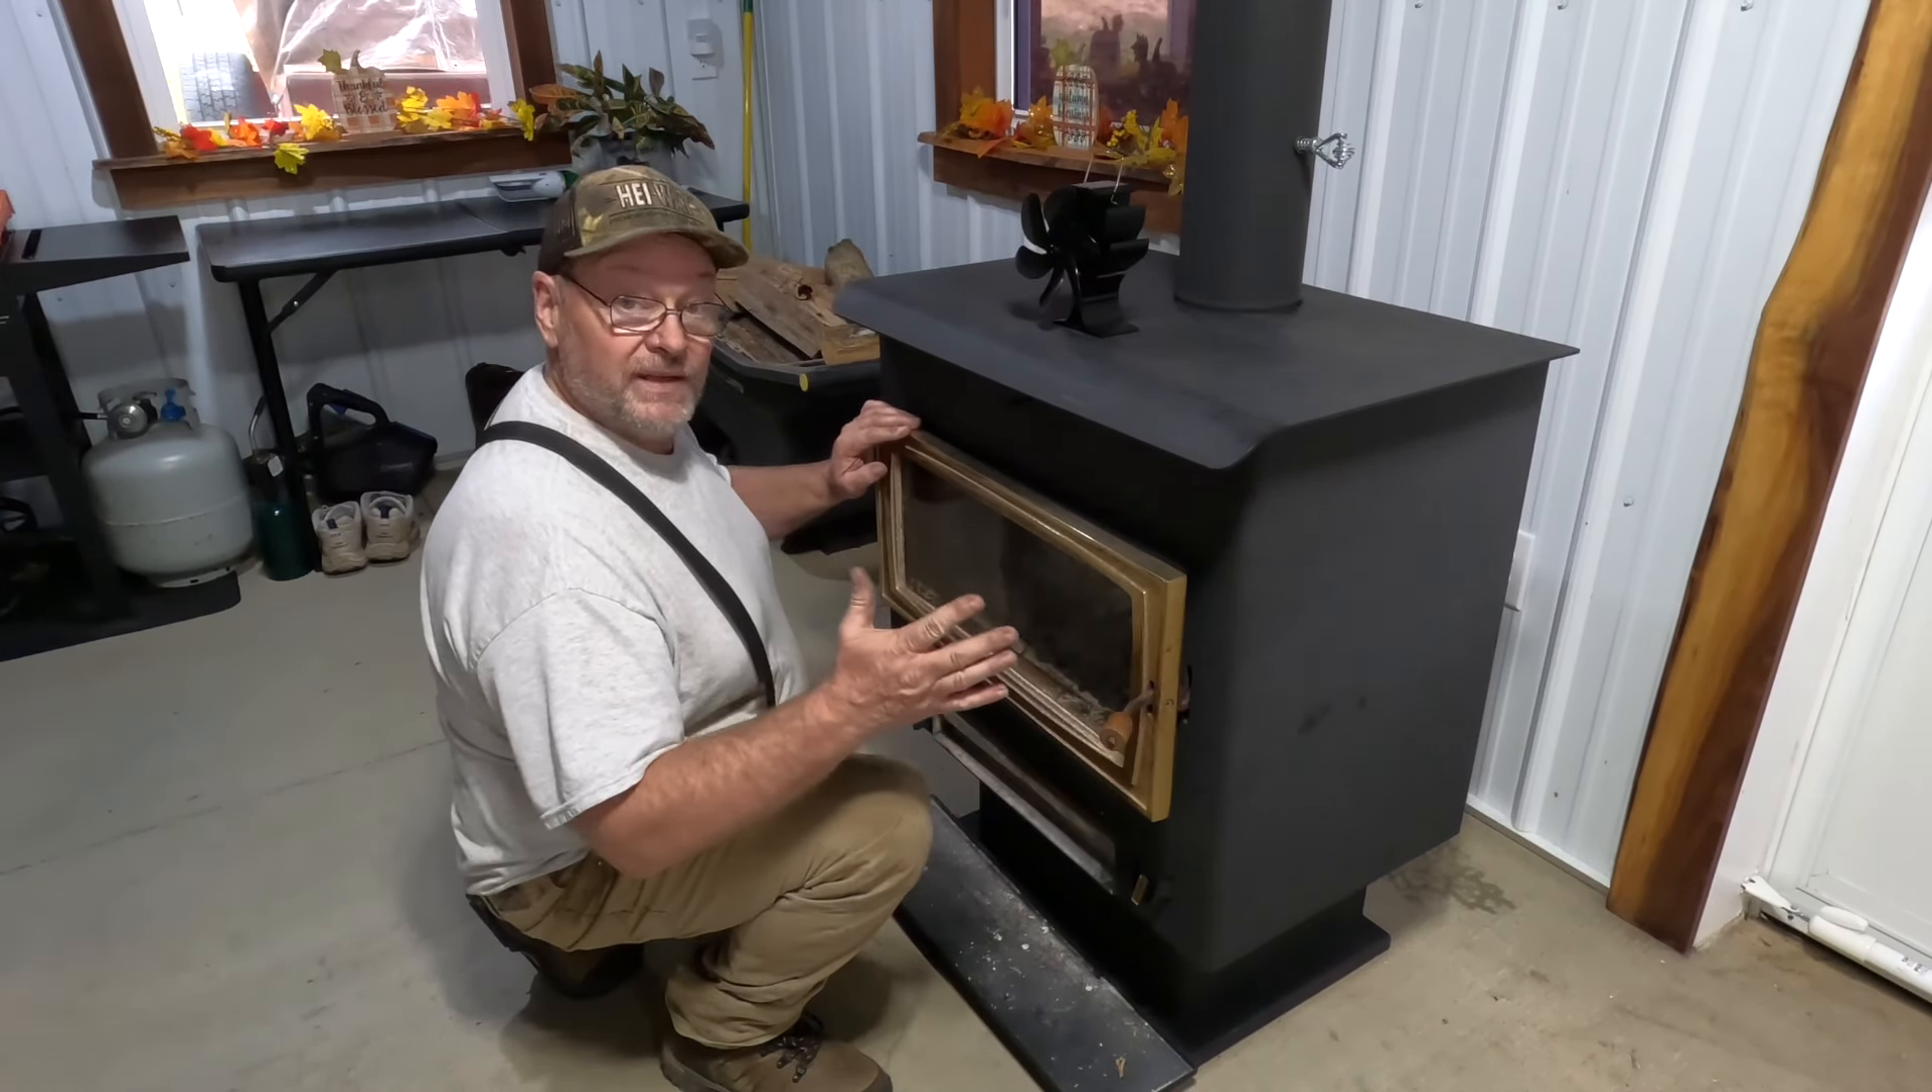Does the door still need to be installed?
No.